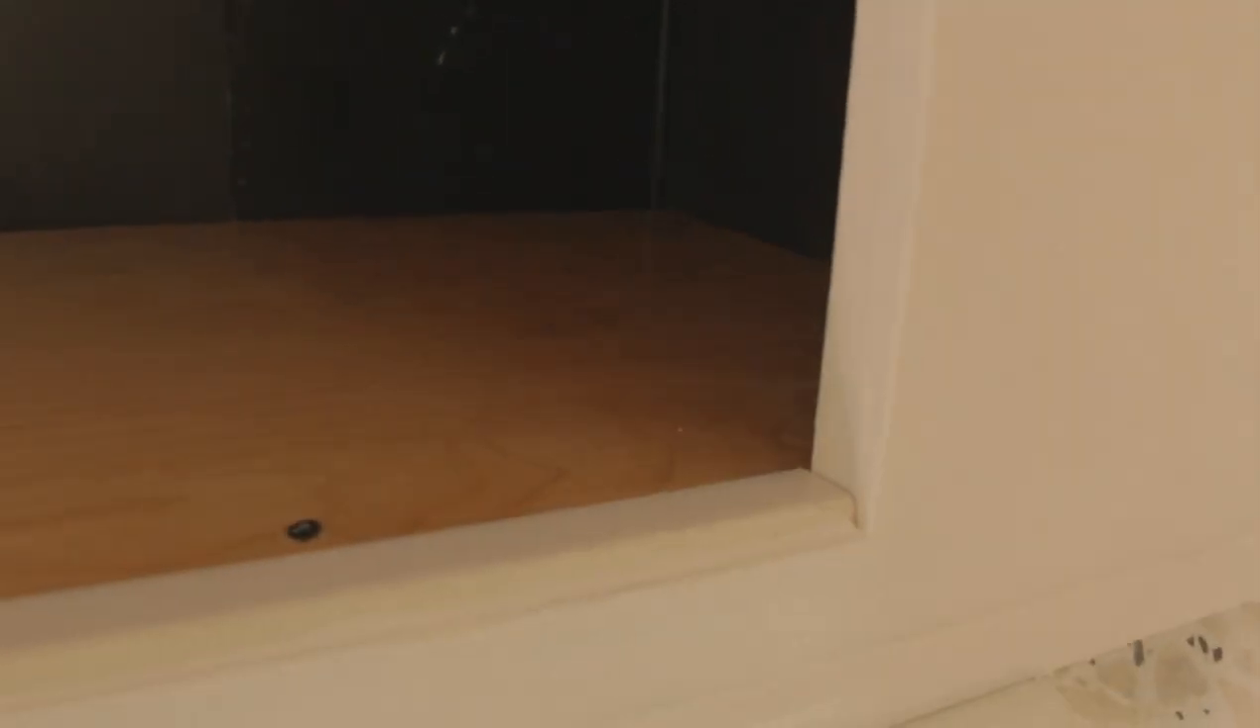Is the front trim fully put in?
Yes.